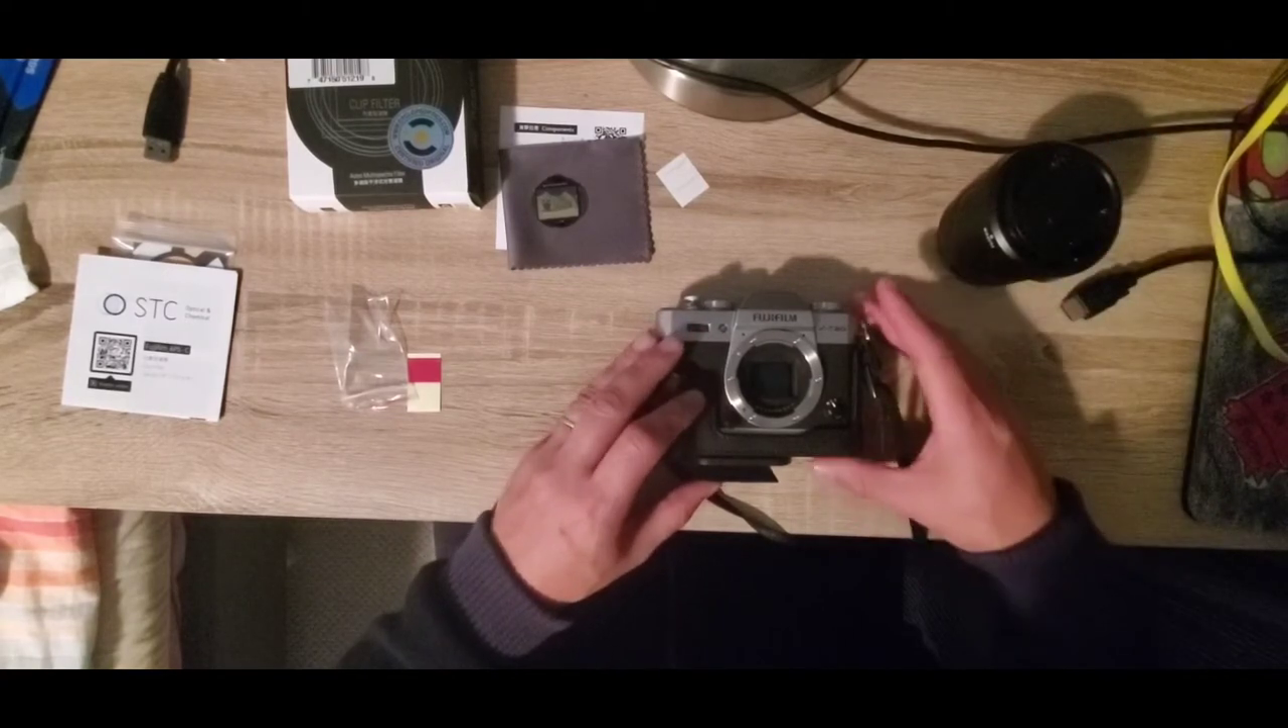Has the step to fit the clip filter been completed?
No.